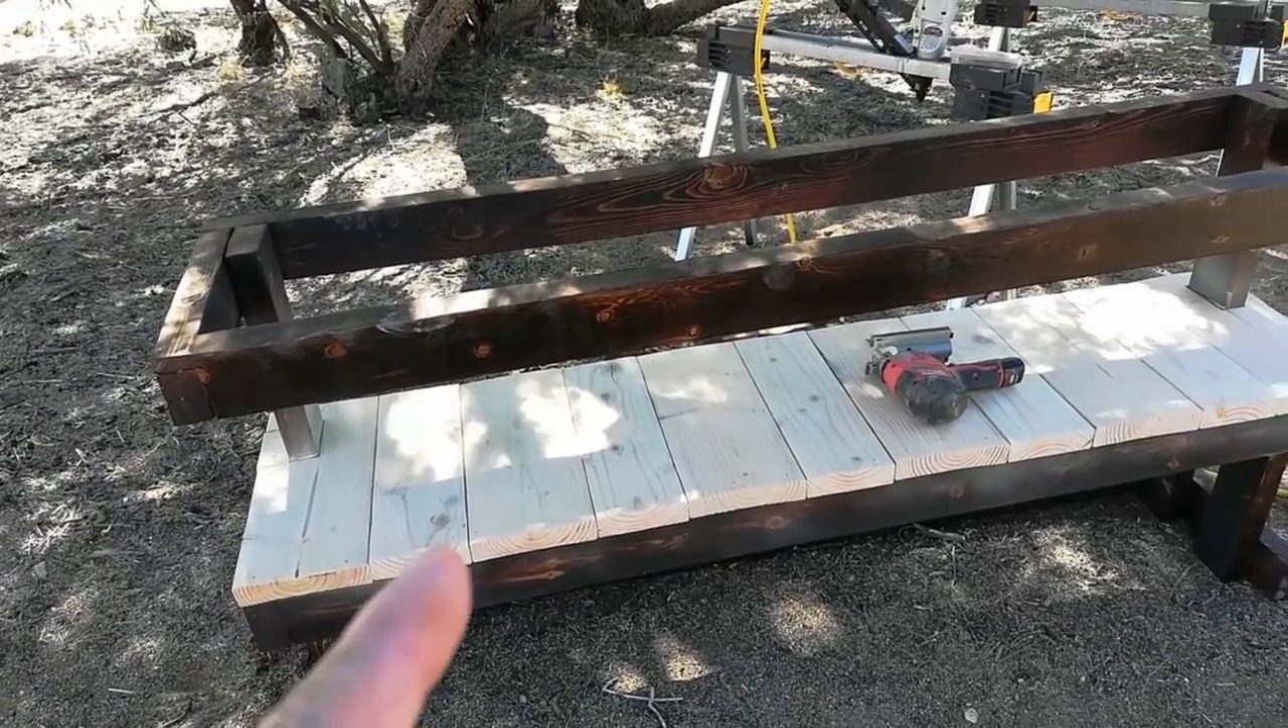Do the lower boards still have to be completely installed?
No.